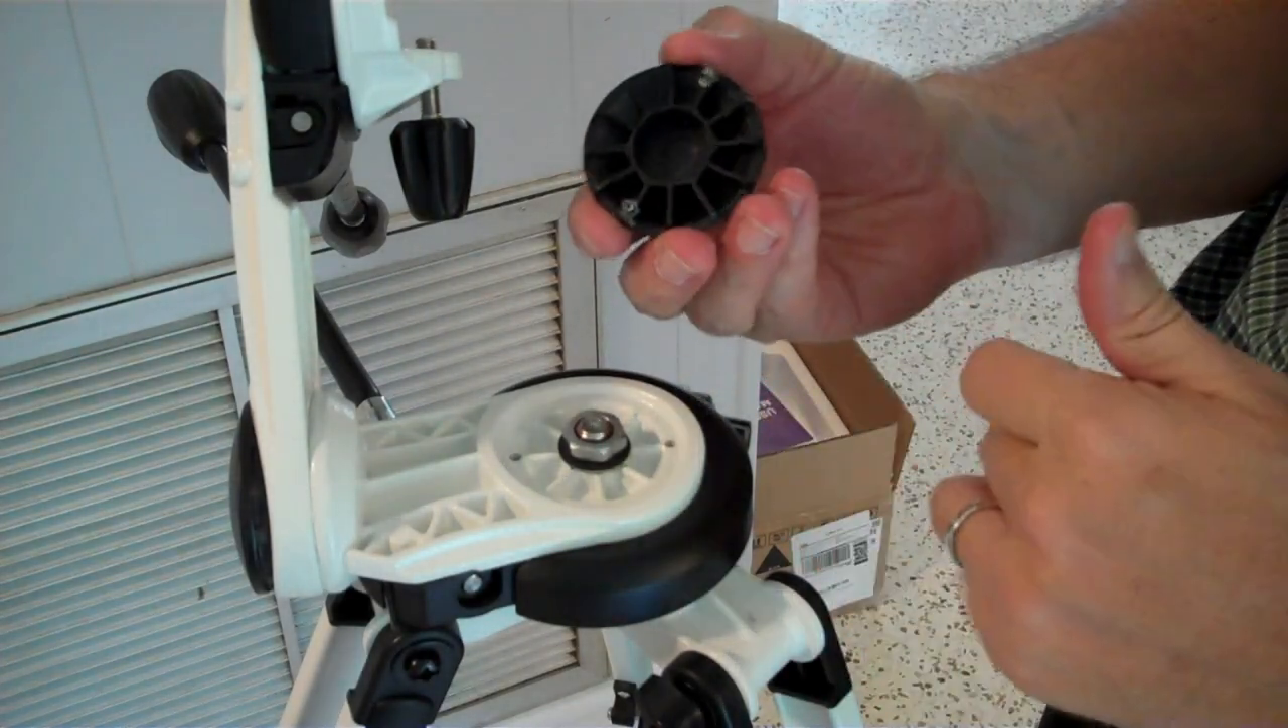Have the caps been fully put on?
No.